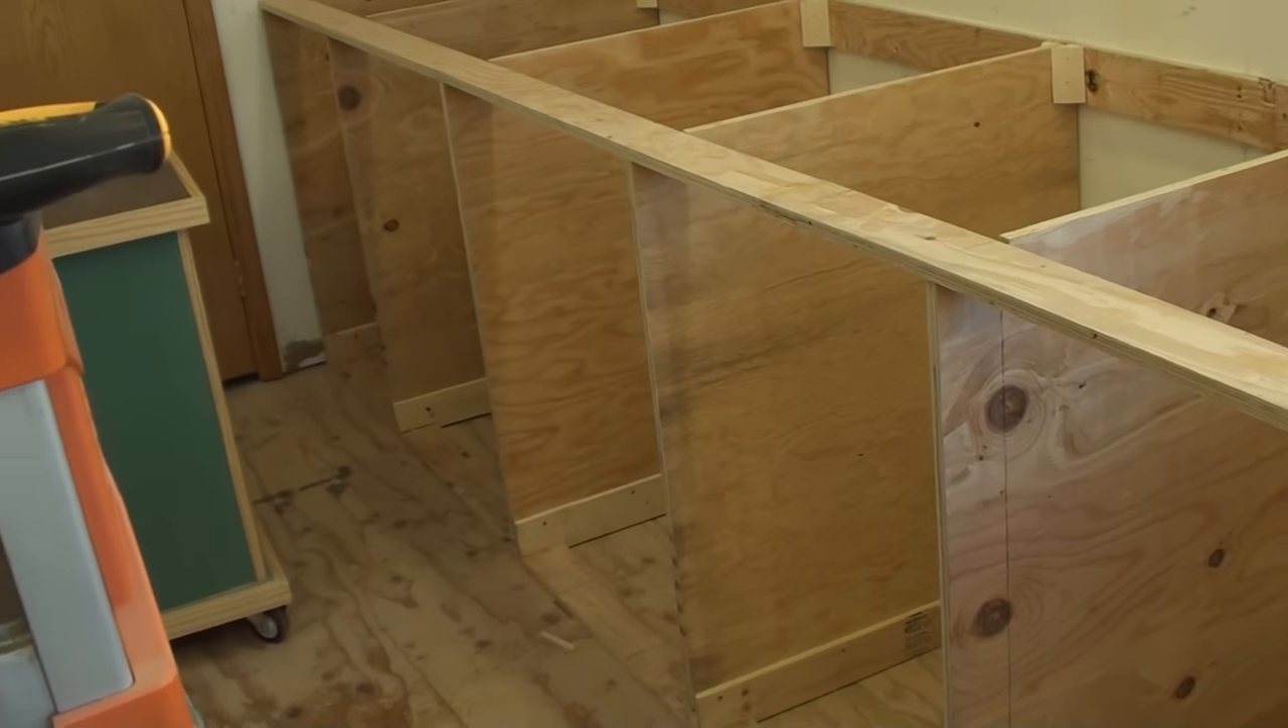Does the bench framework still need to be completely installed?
No.